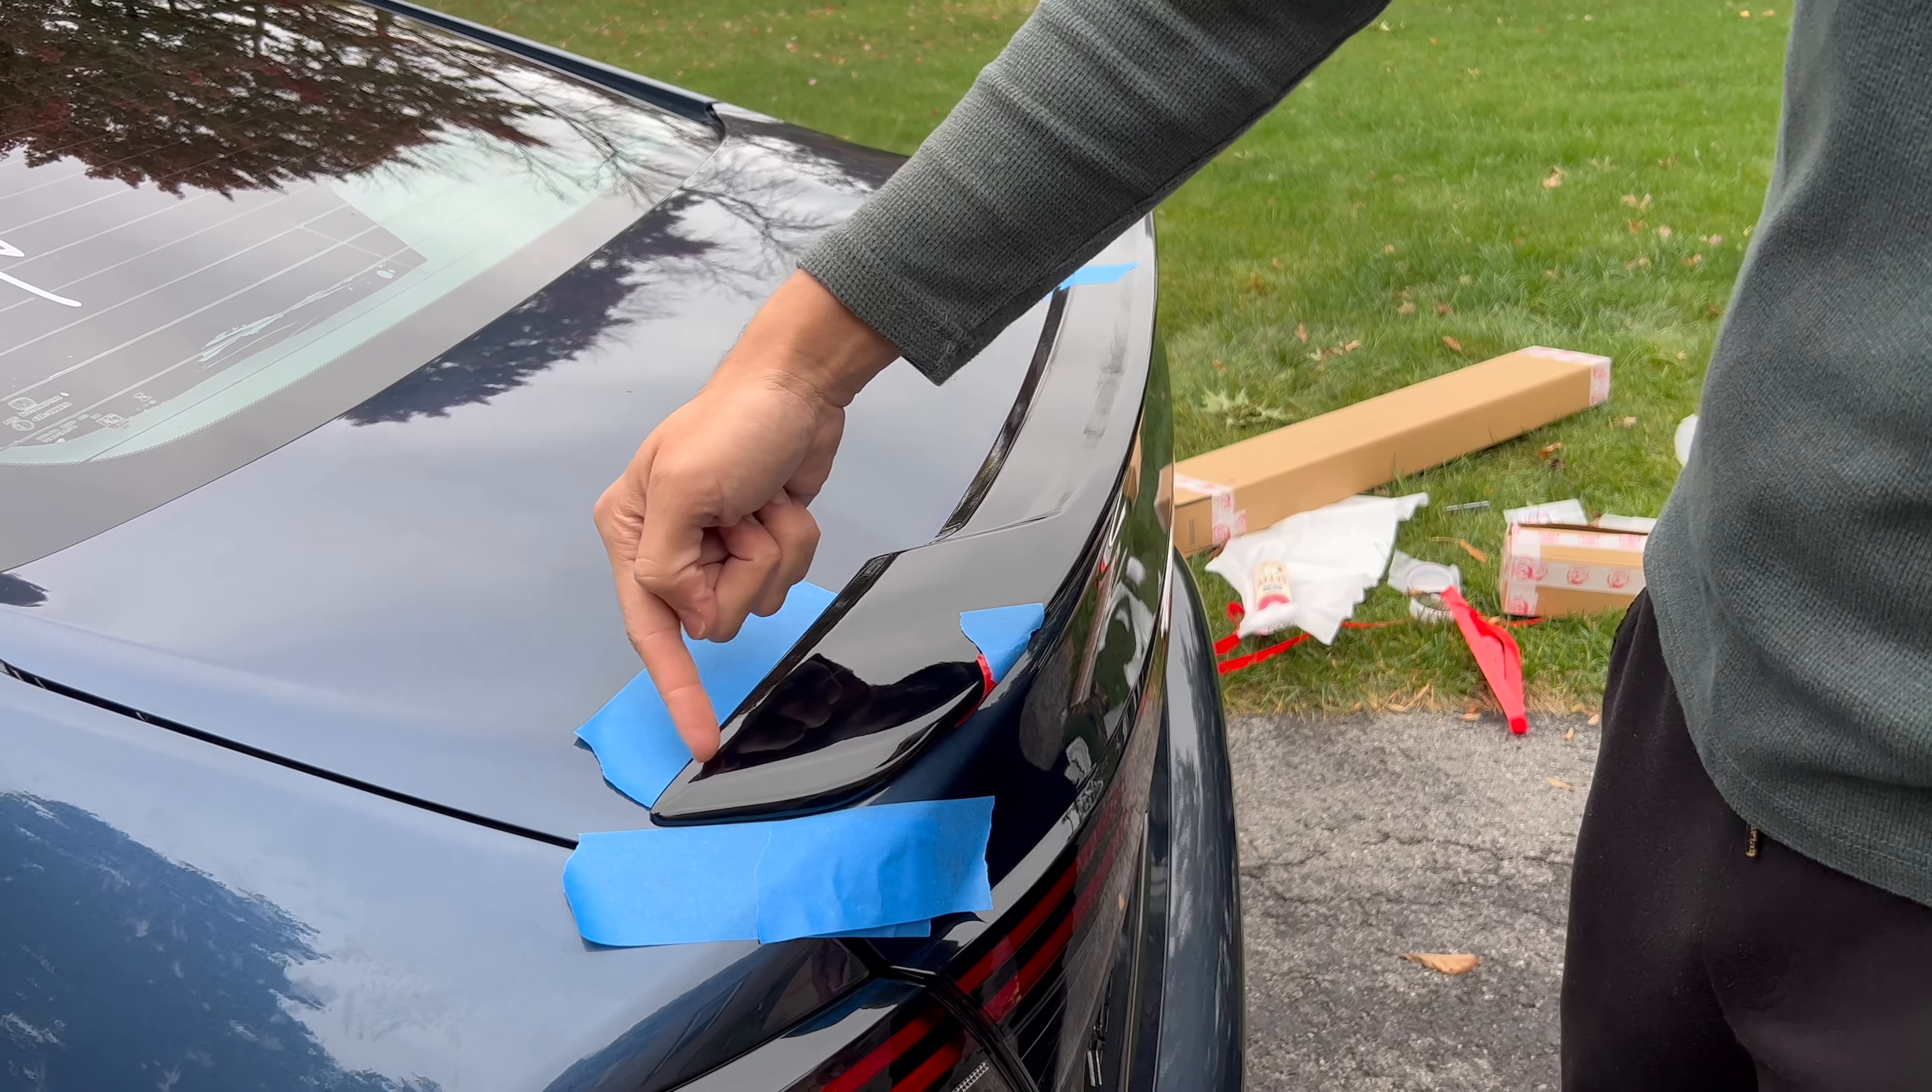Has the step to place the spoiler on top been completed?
Yes.